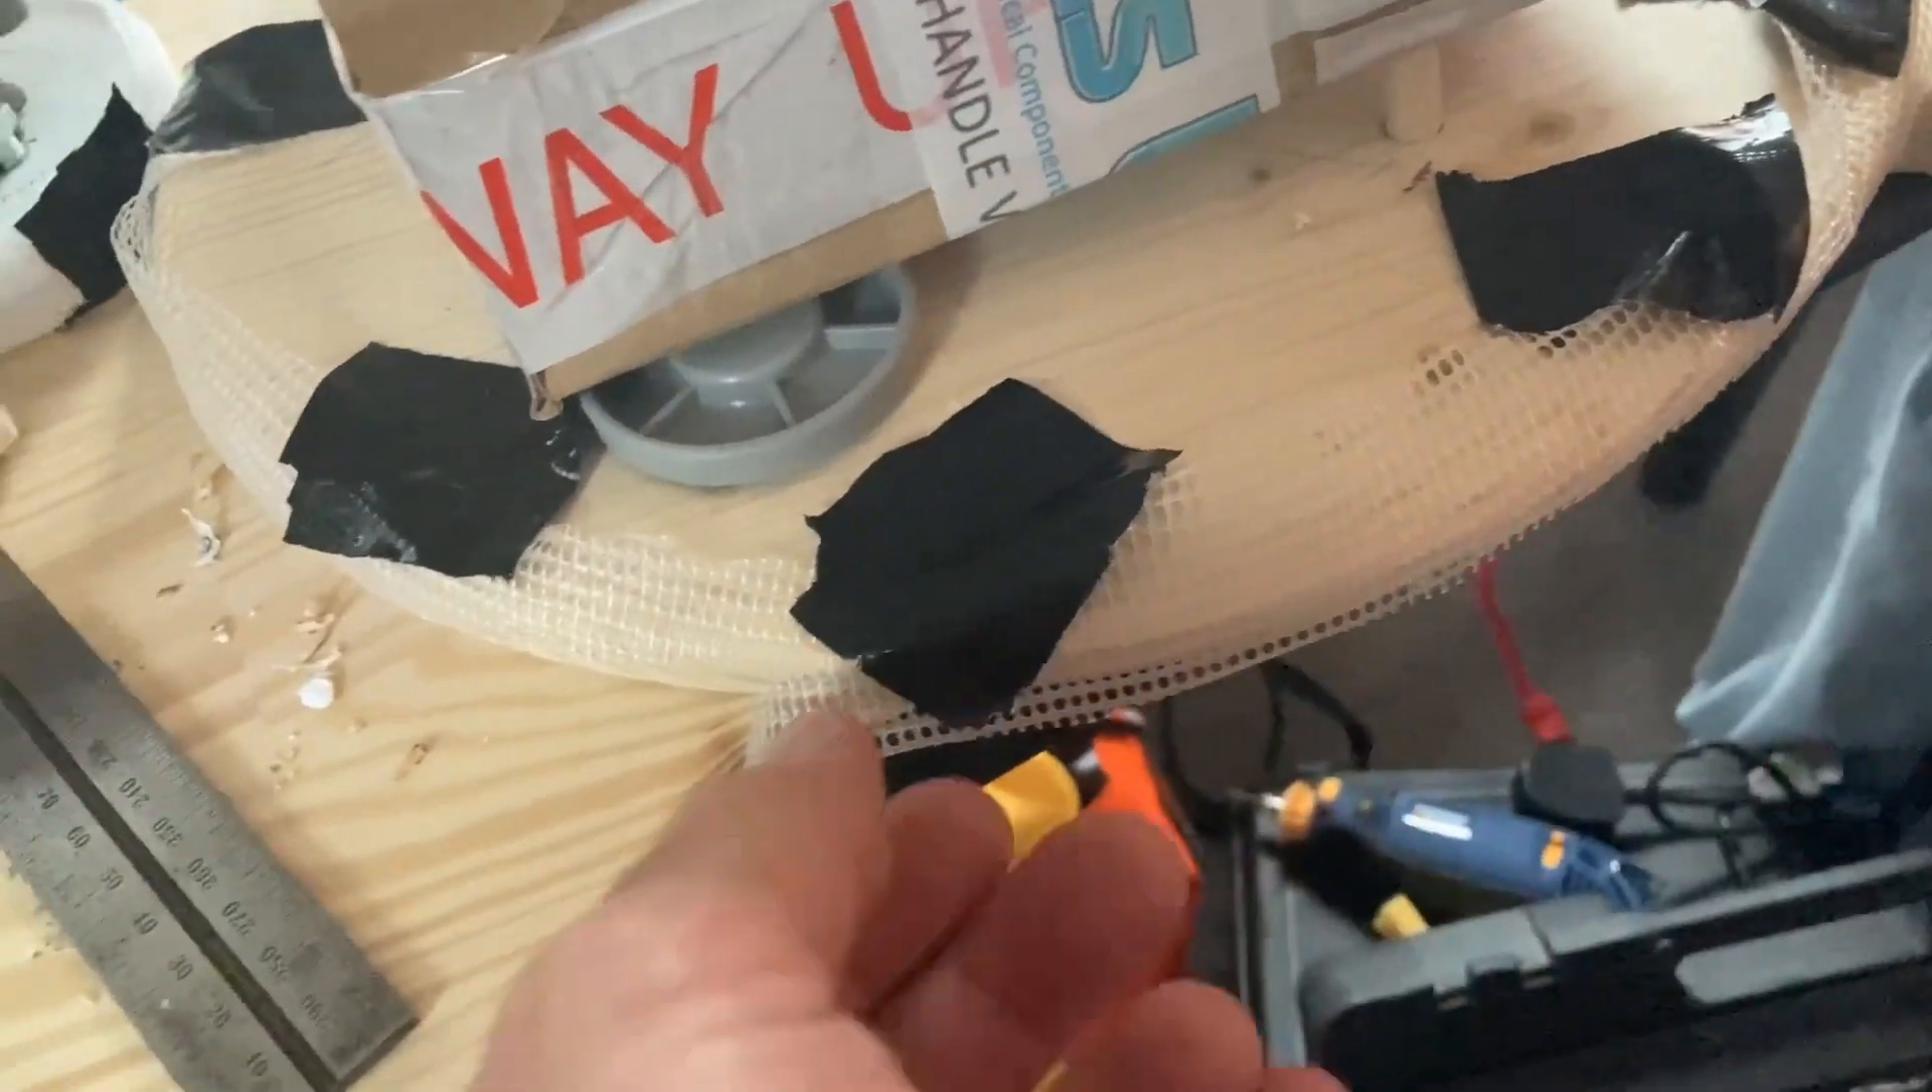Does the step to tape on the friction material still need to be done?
No.